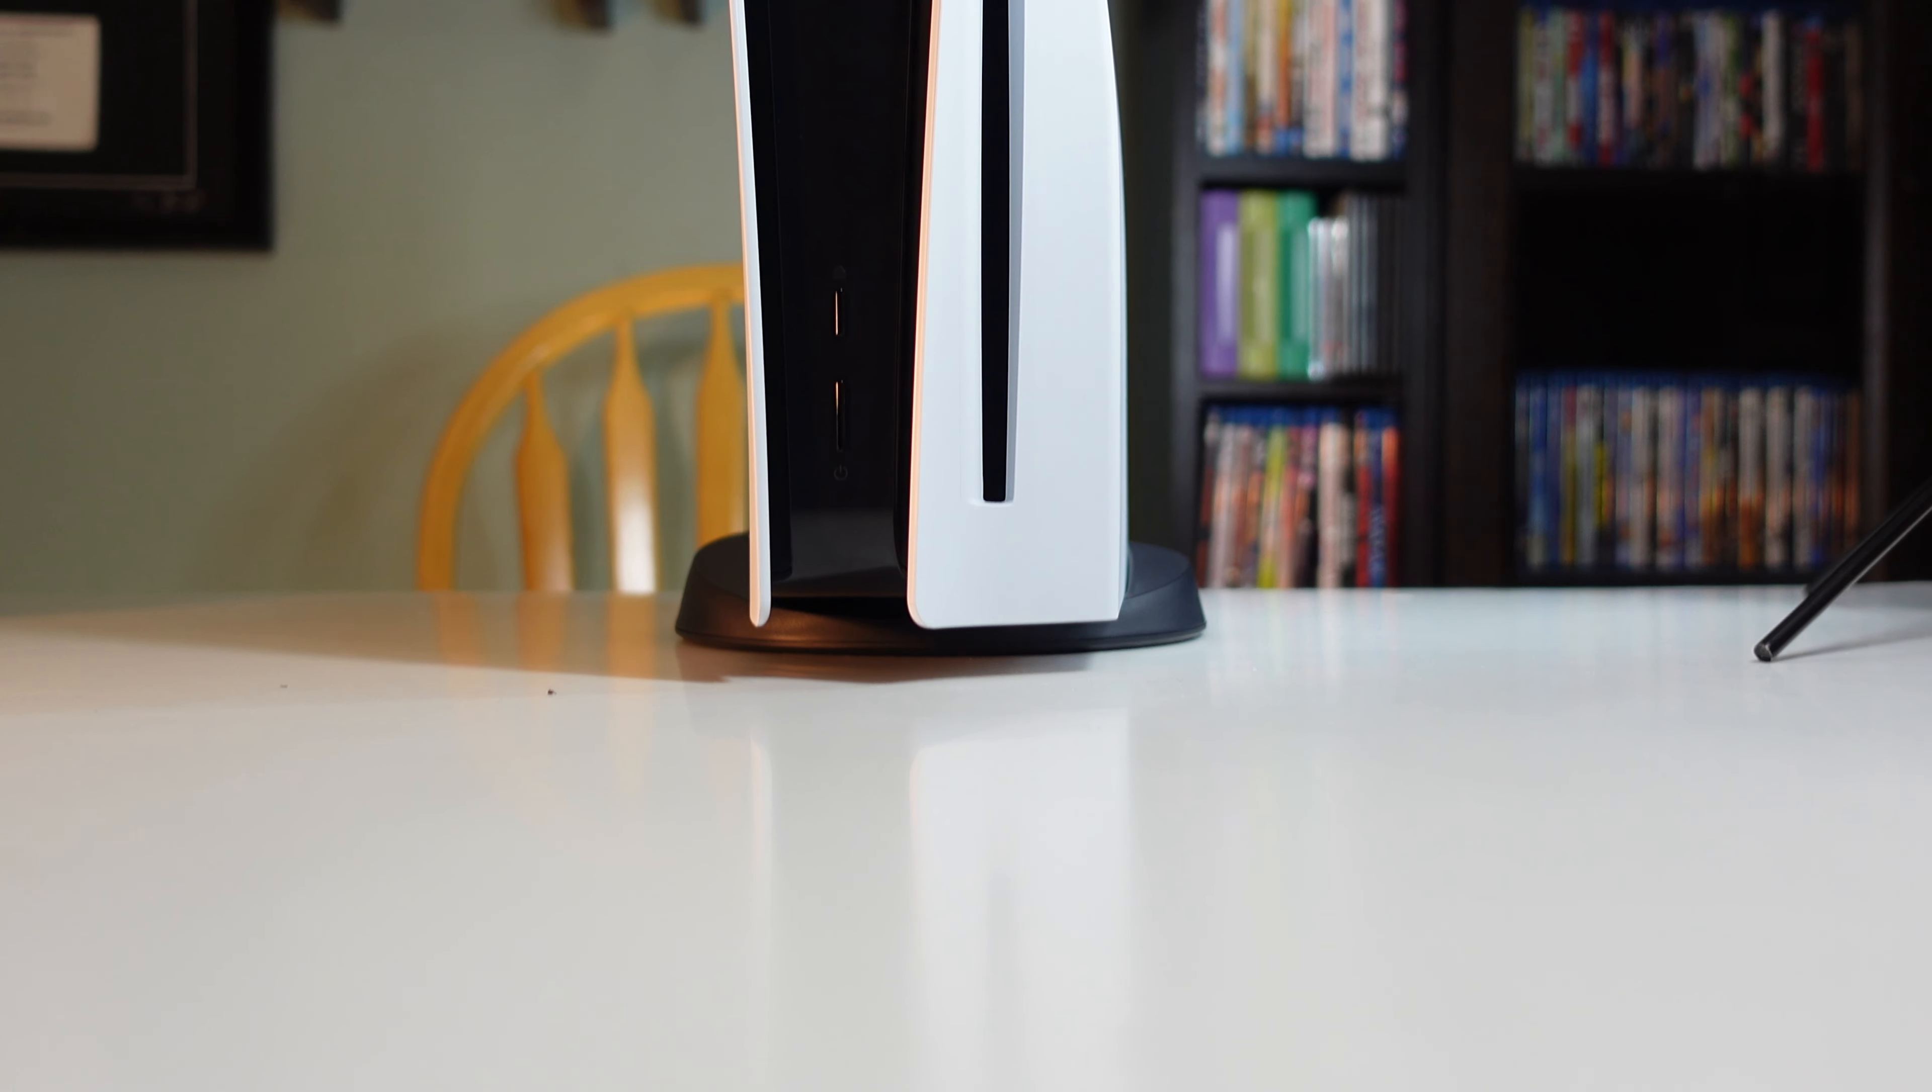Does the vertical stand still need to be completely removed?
Yes.